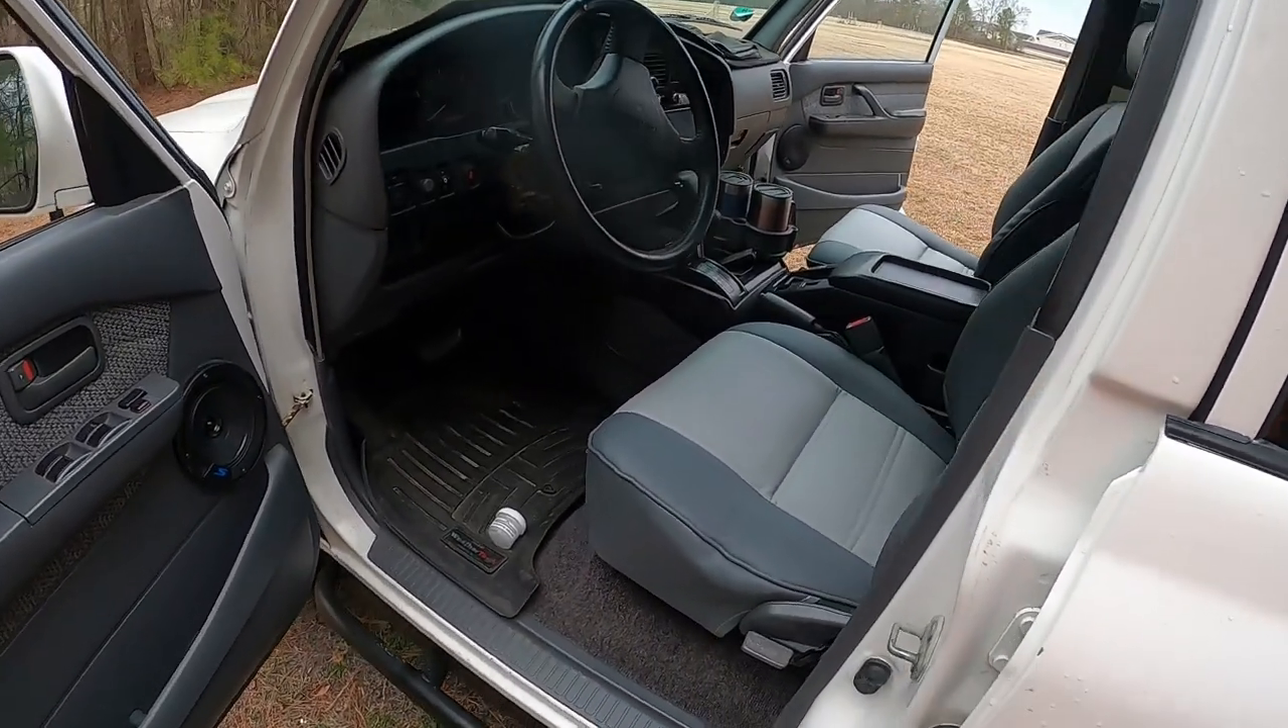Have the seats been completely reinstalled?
Yes.